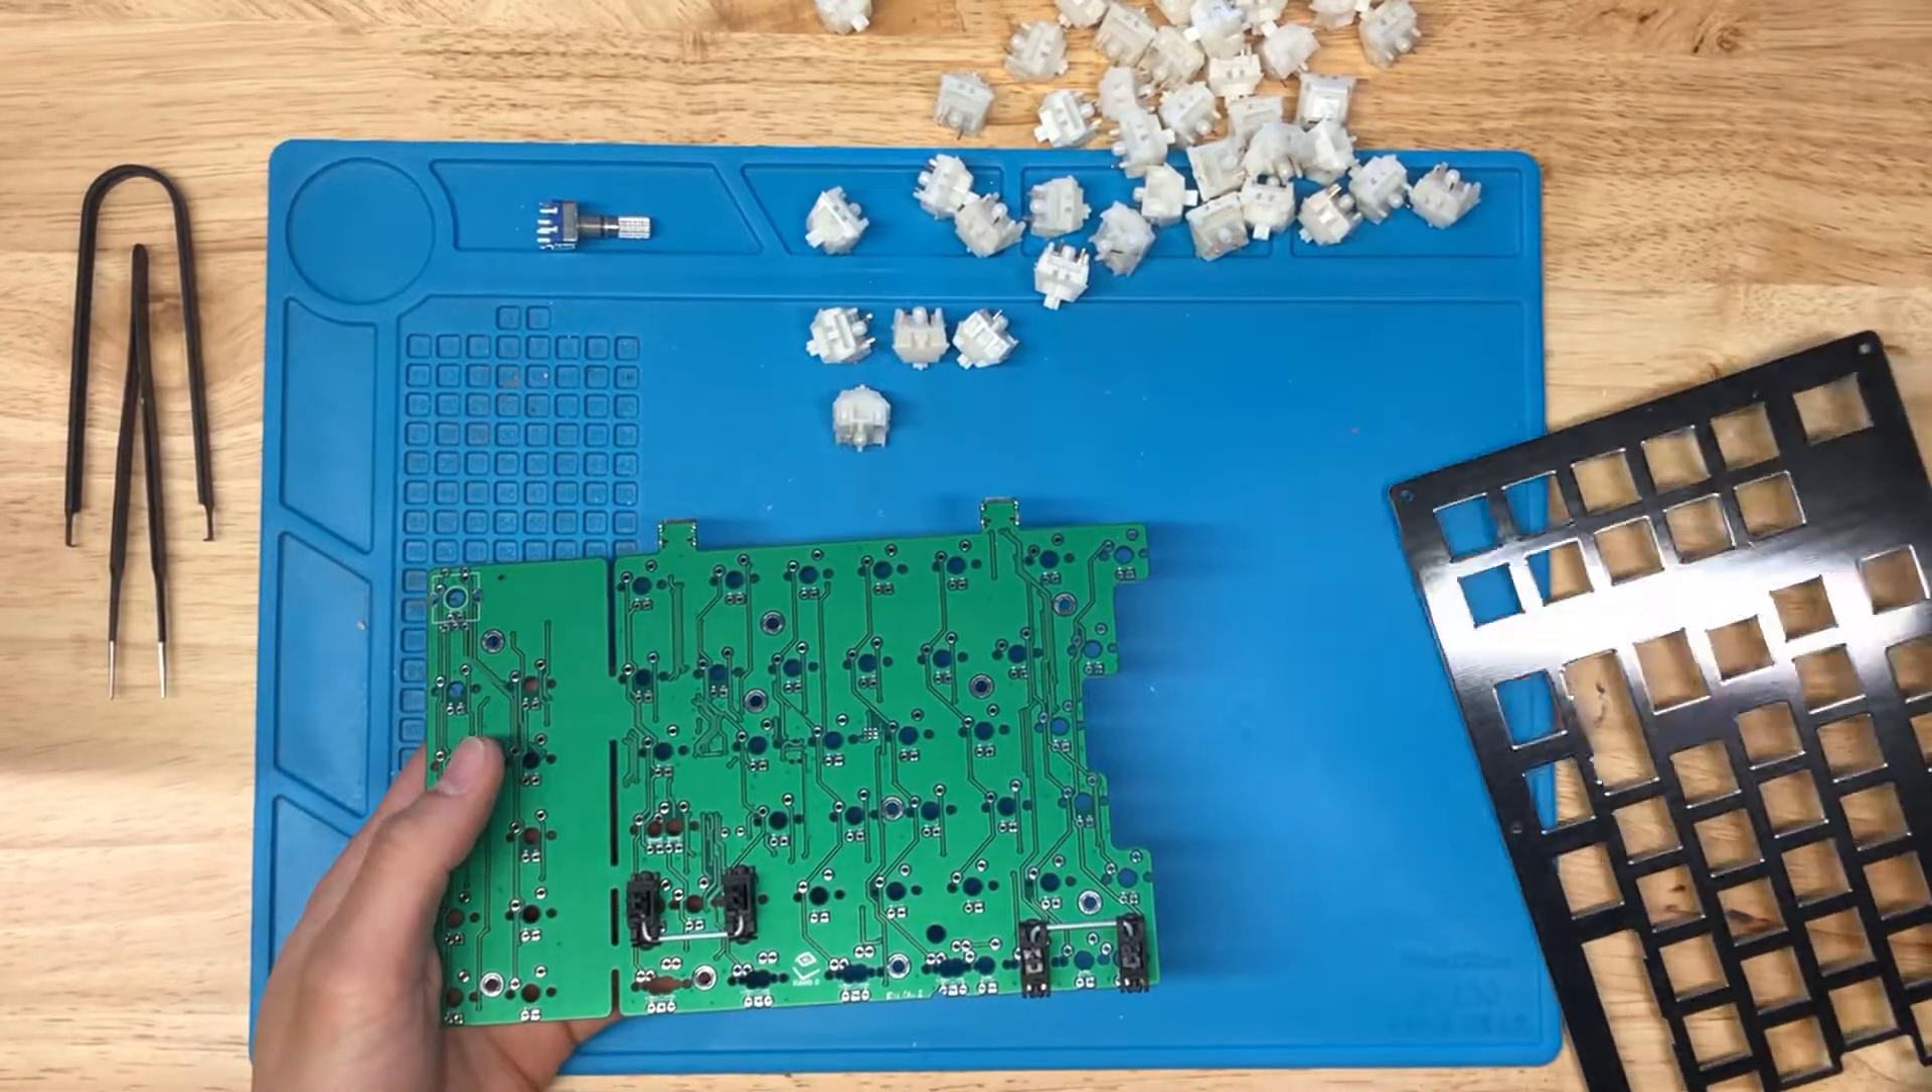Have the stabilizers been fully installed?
Yes.